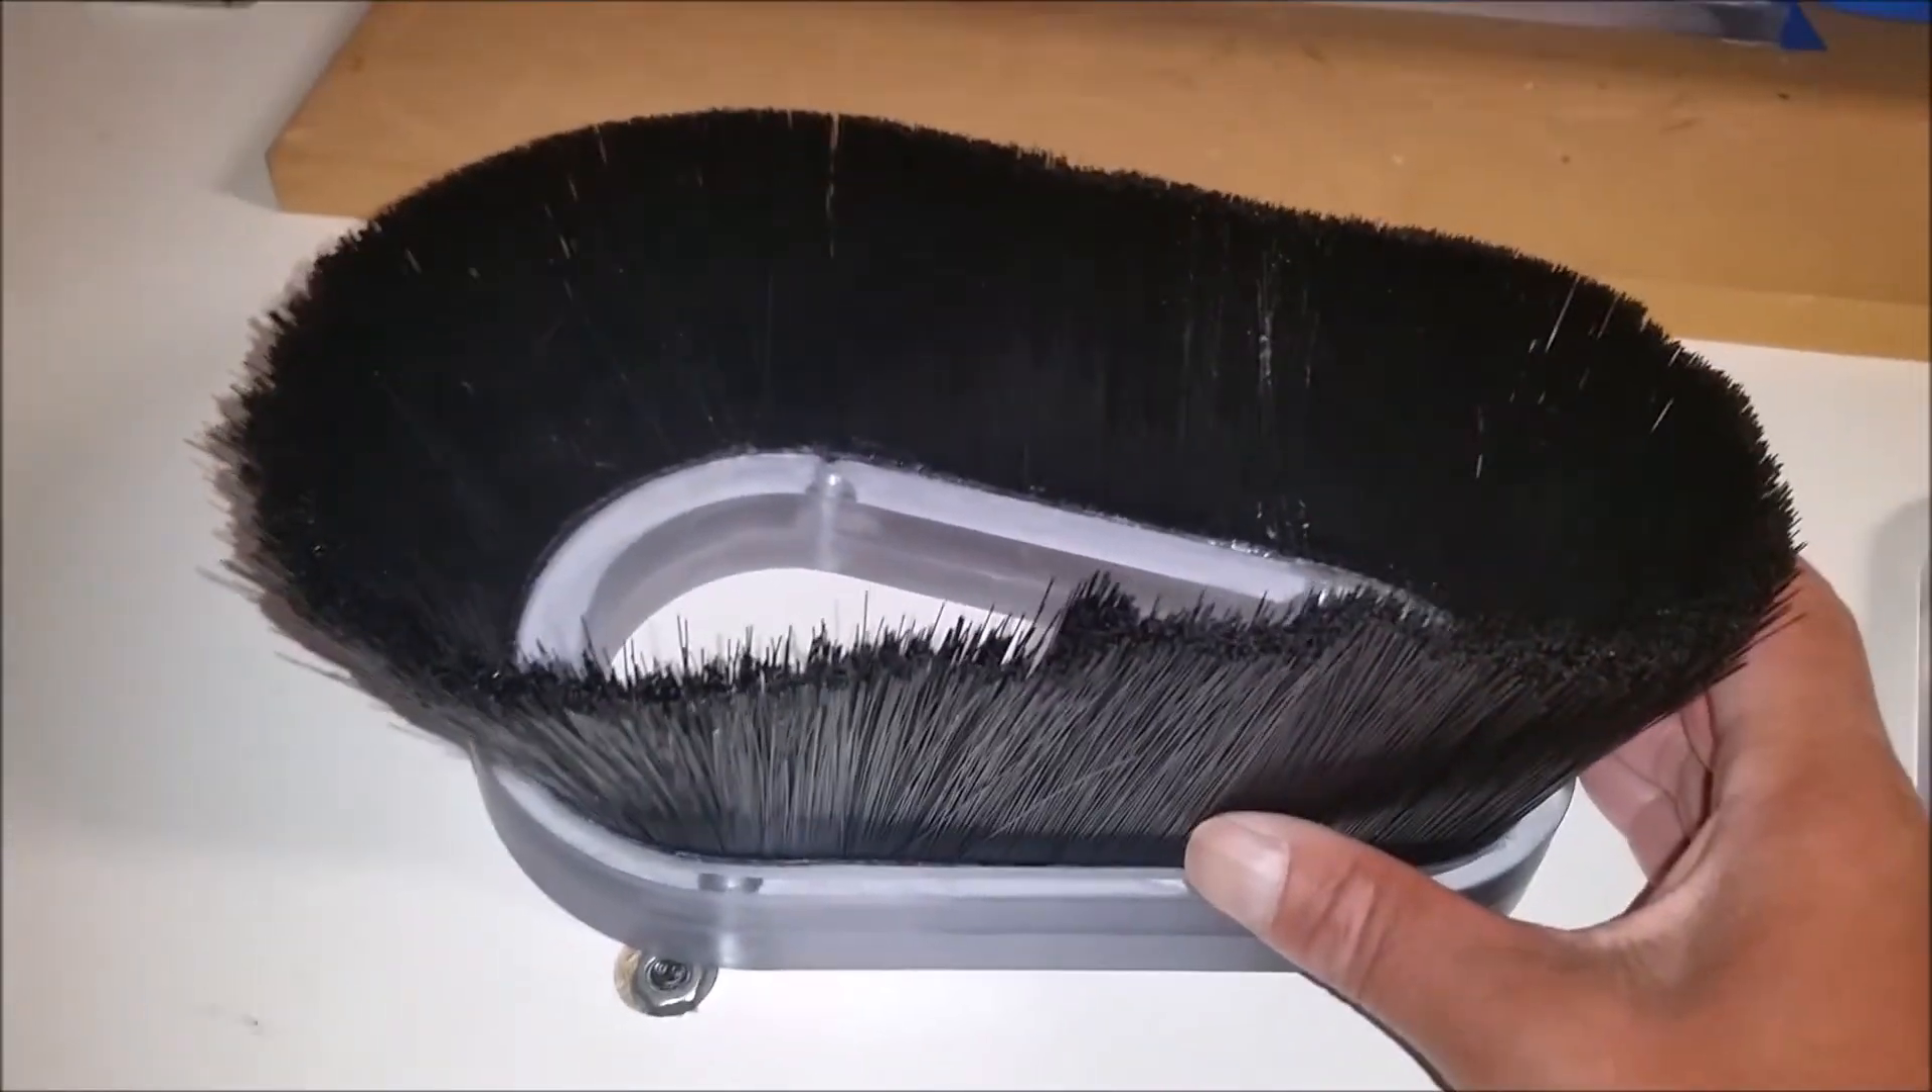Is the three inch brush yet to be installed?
No.